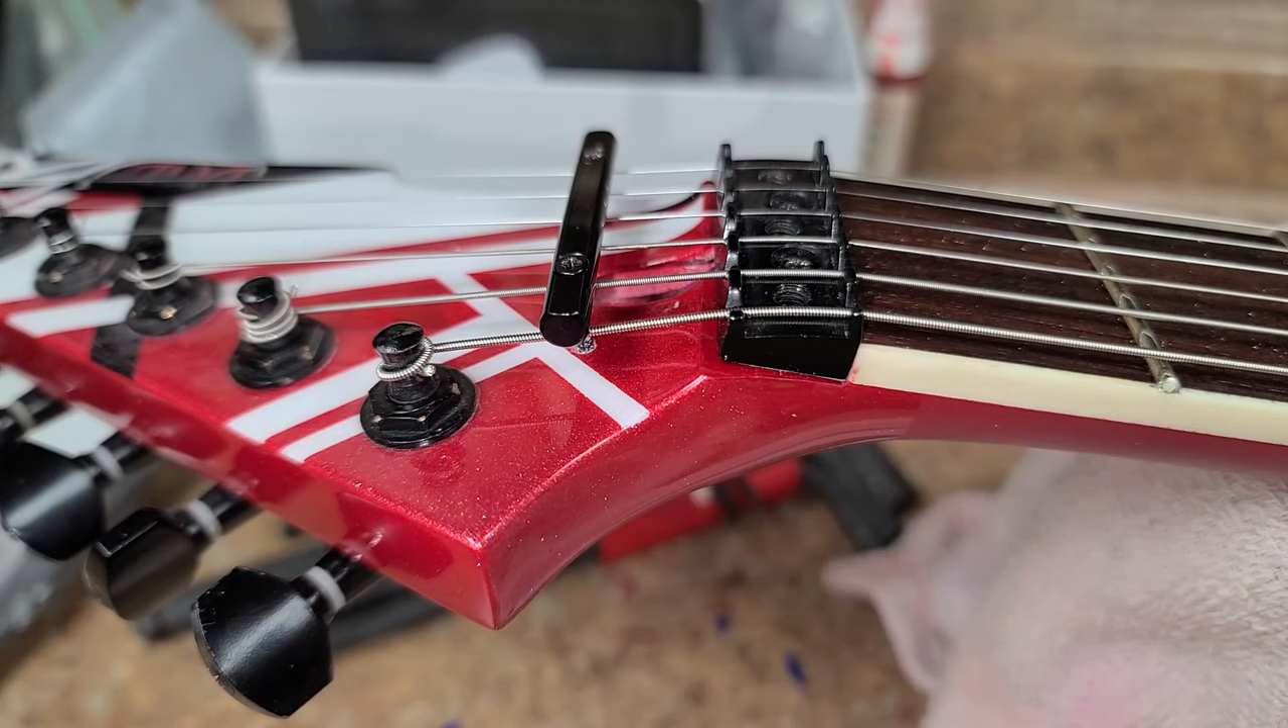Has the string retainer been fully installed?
Yes.